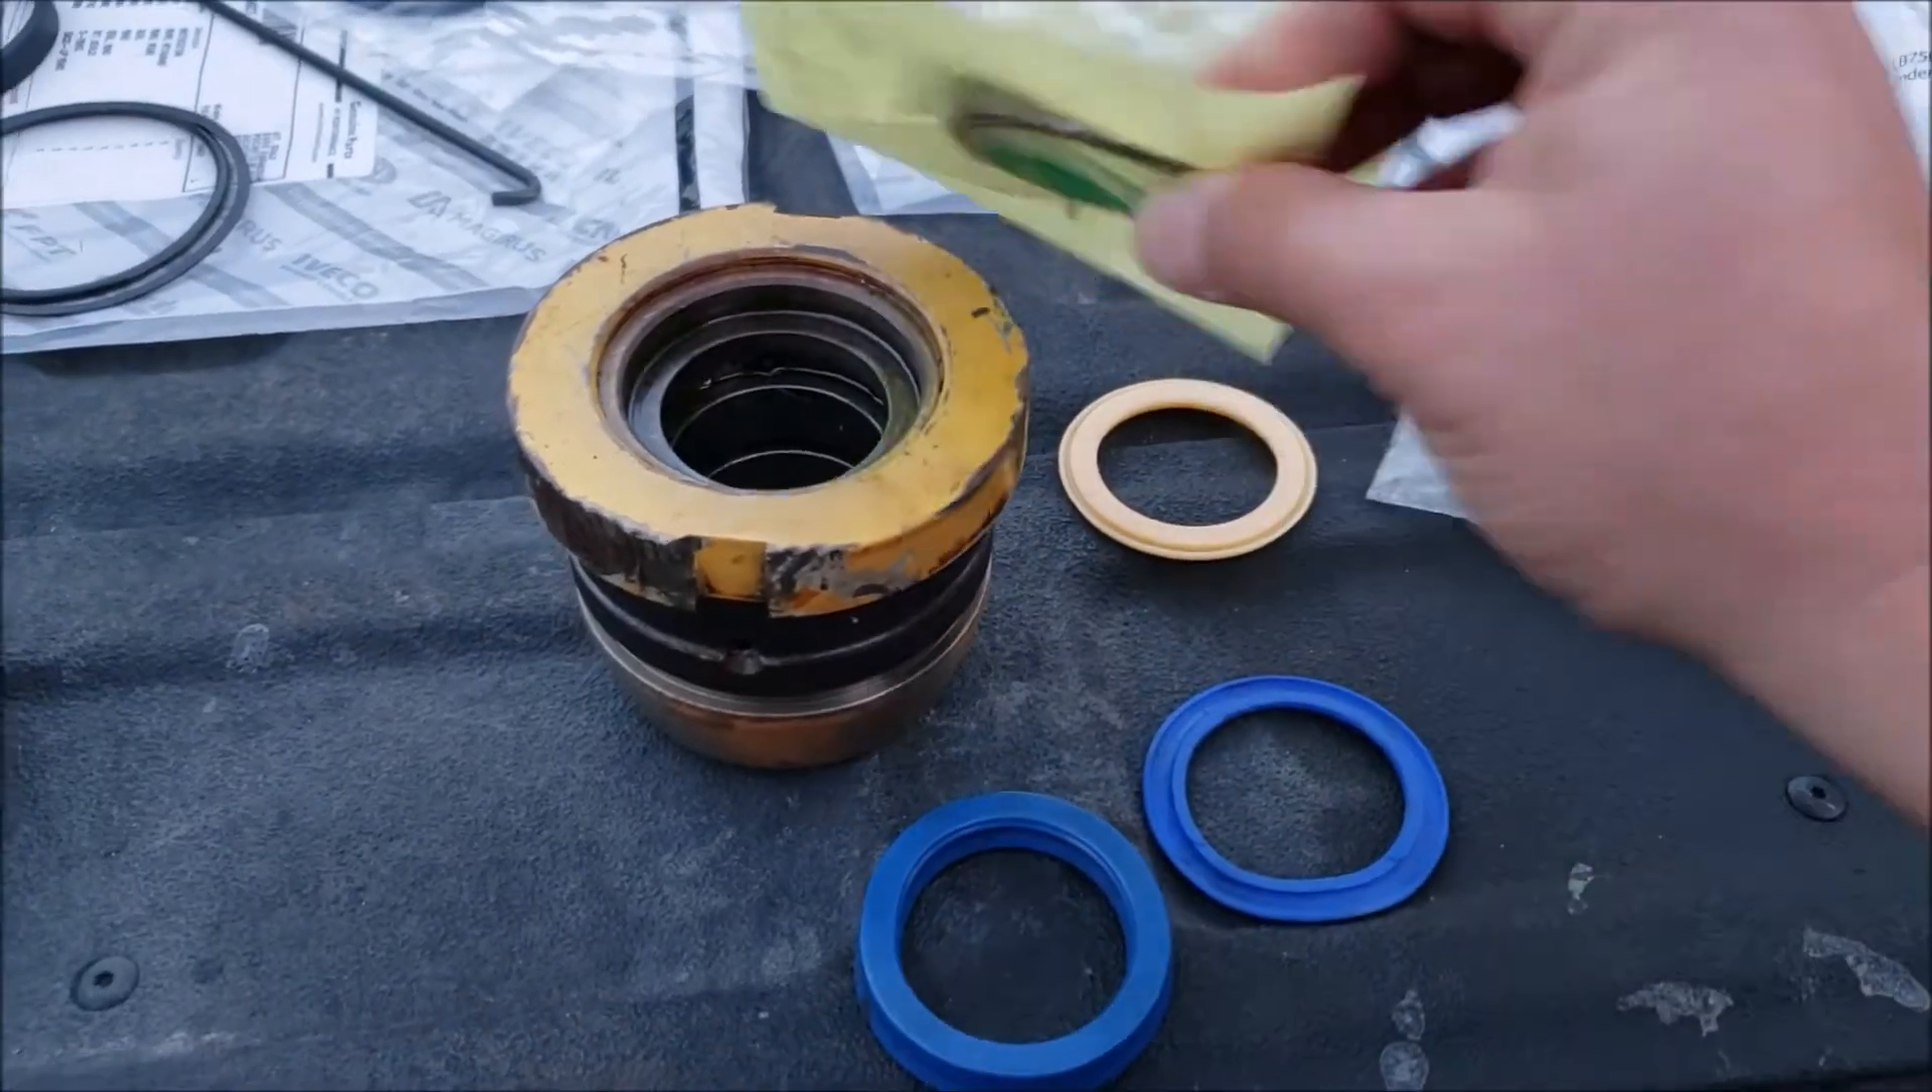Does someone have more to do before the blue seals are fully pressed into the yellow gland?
Yes.